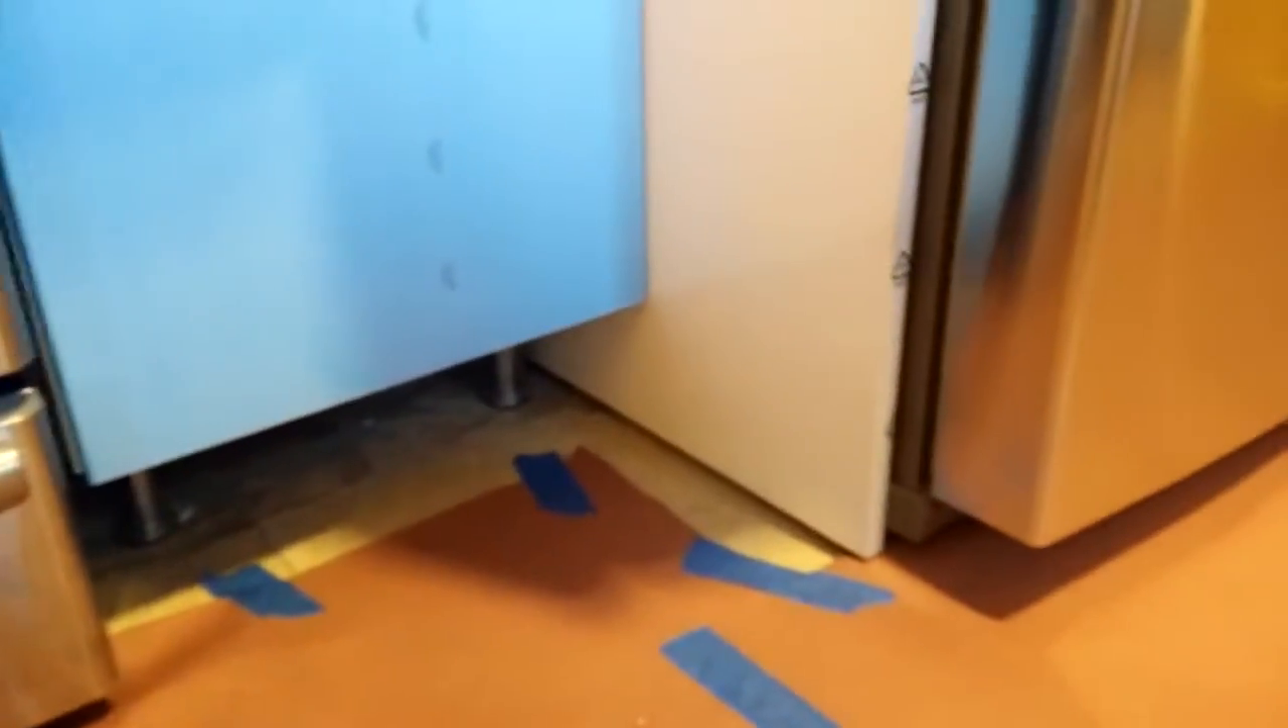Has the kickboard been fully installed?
No.